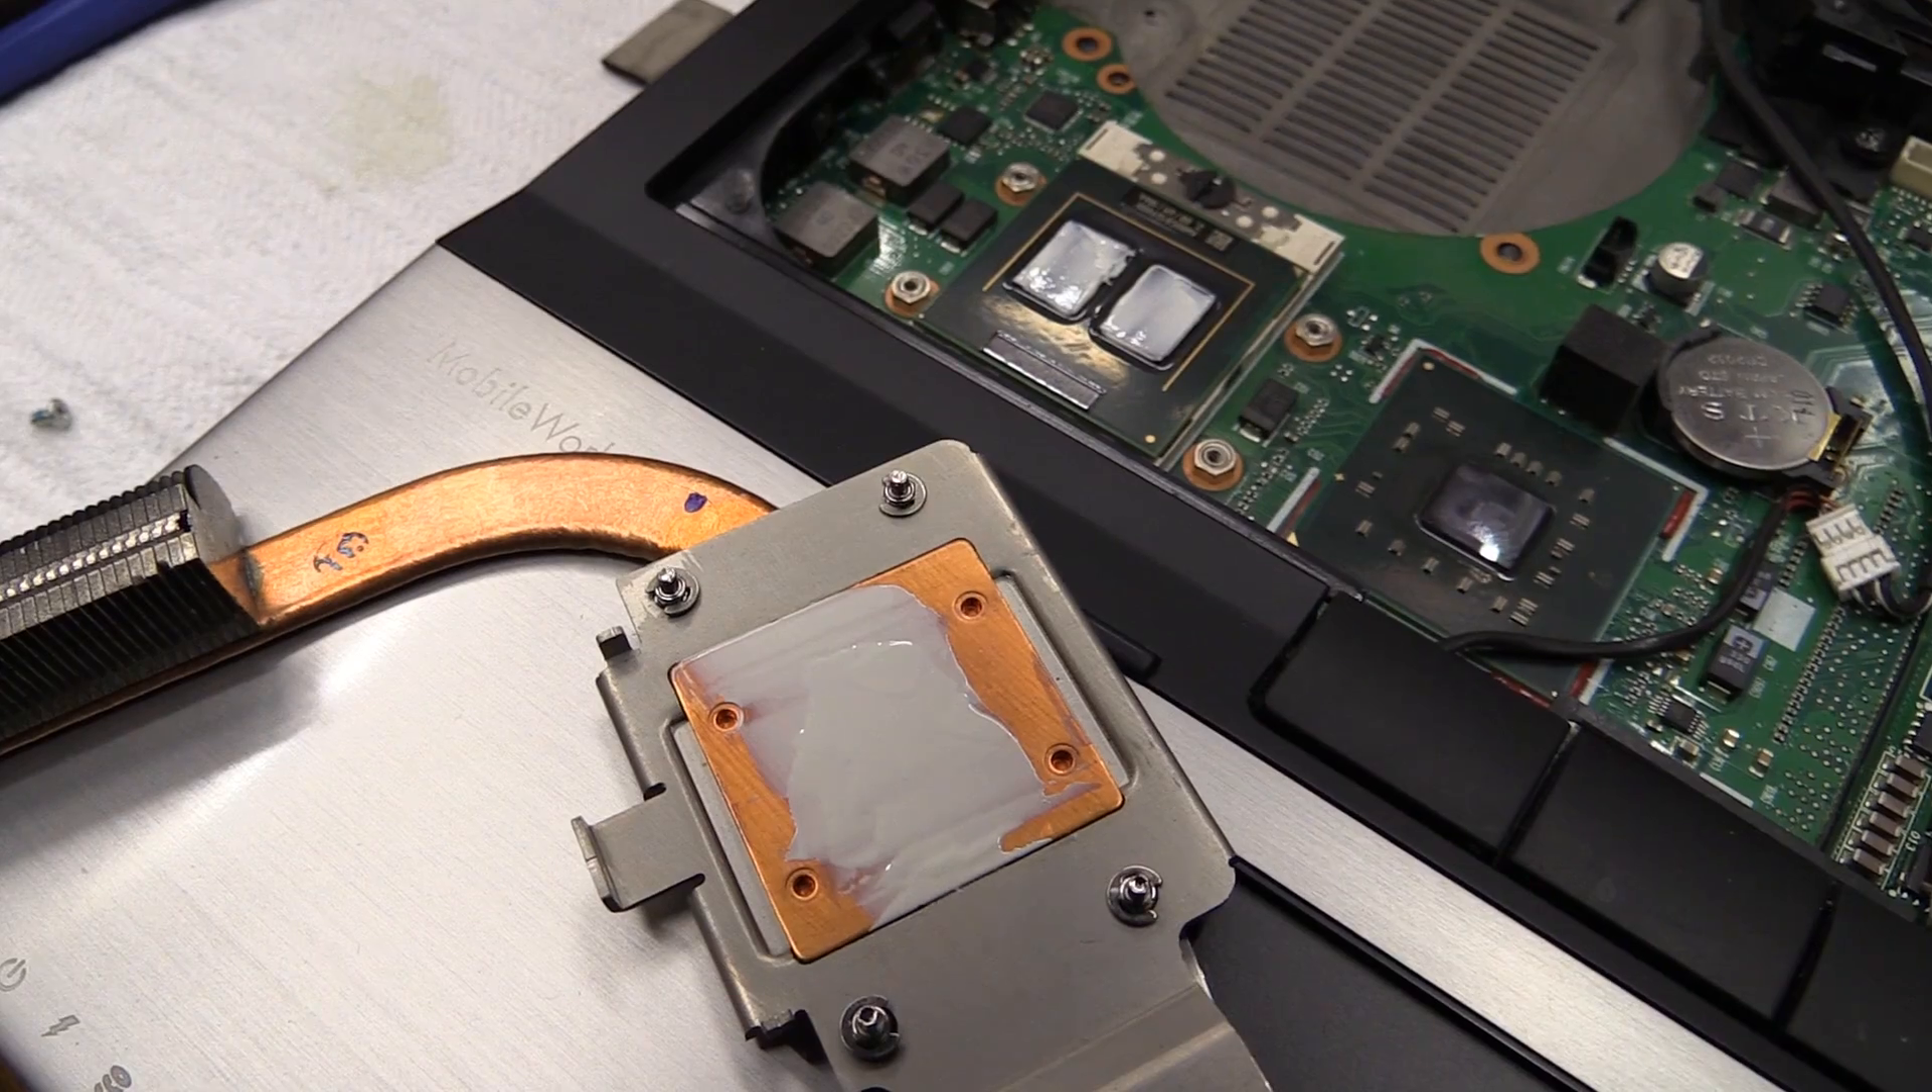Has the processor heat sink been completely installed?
No.